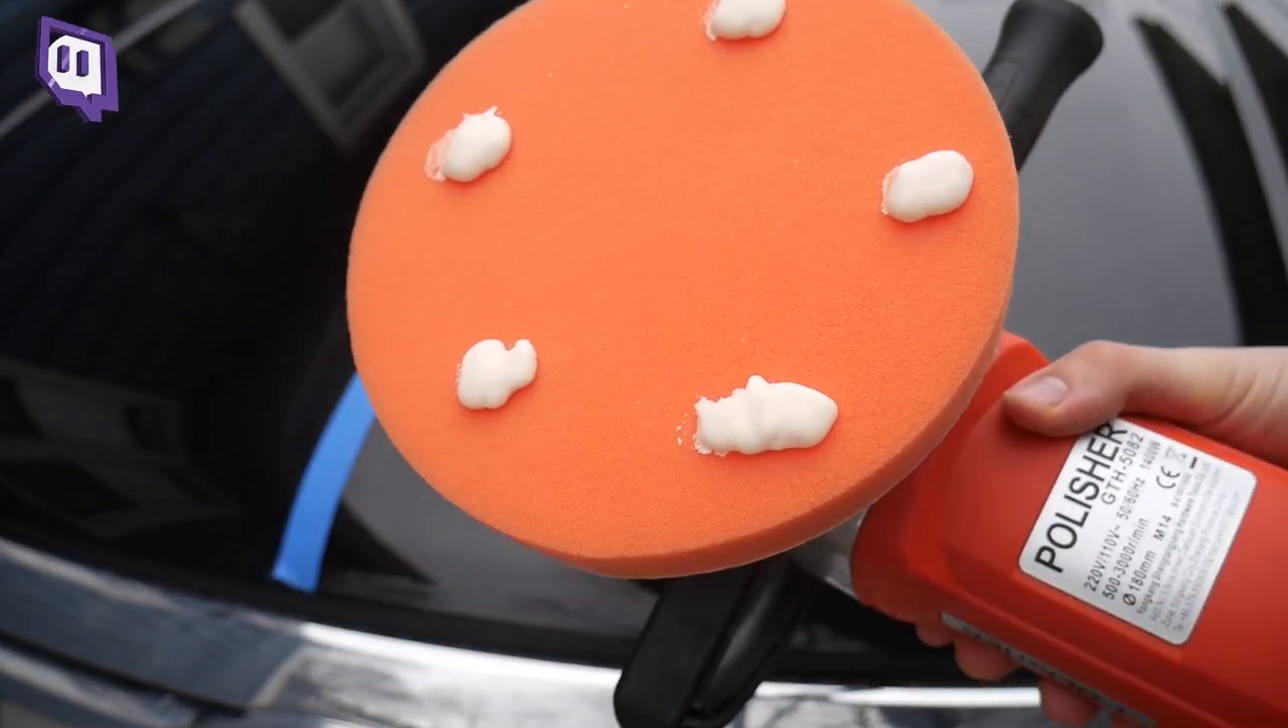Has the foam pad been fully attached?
Yes.